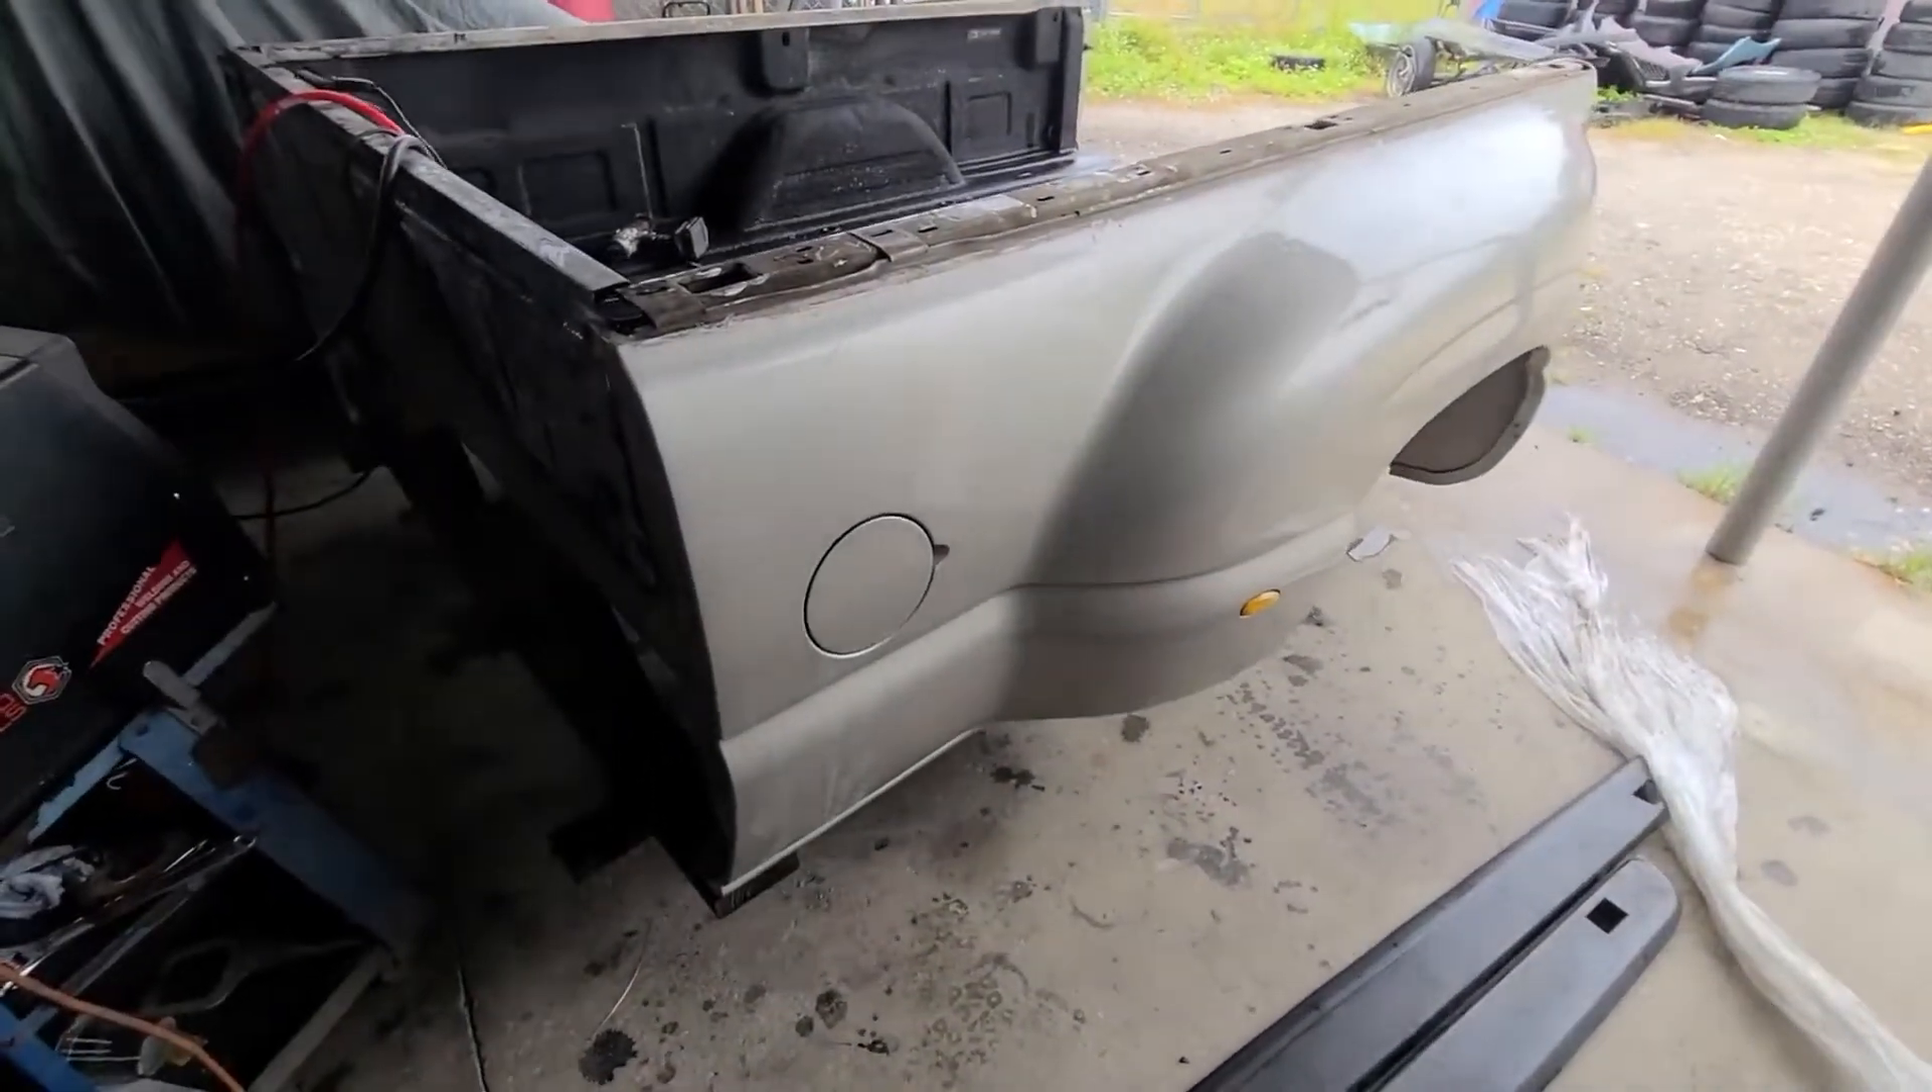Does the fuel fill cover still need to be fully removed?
Yes.